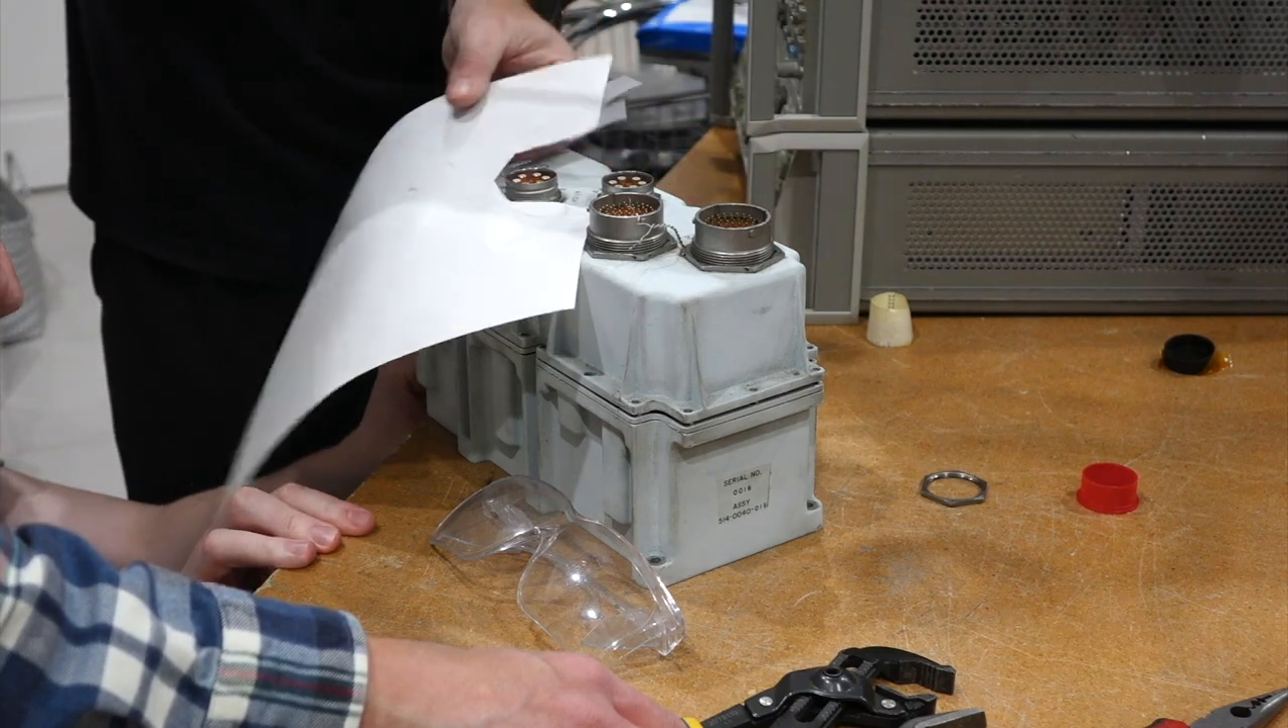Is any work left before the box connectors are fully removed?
Yes.